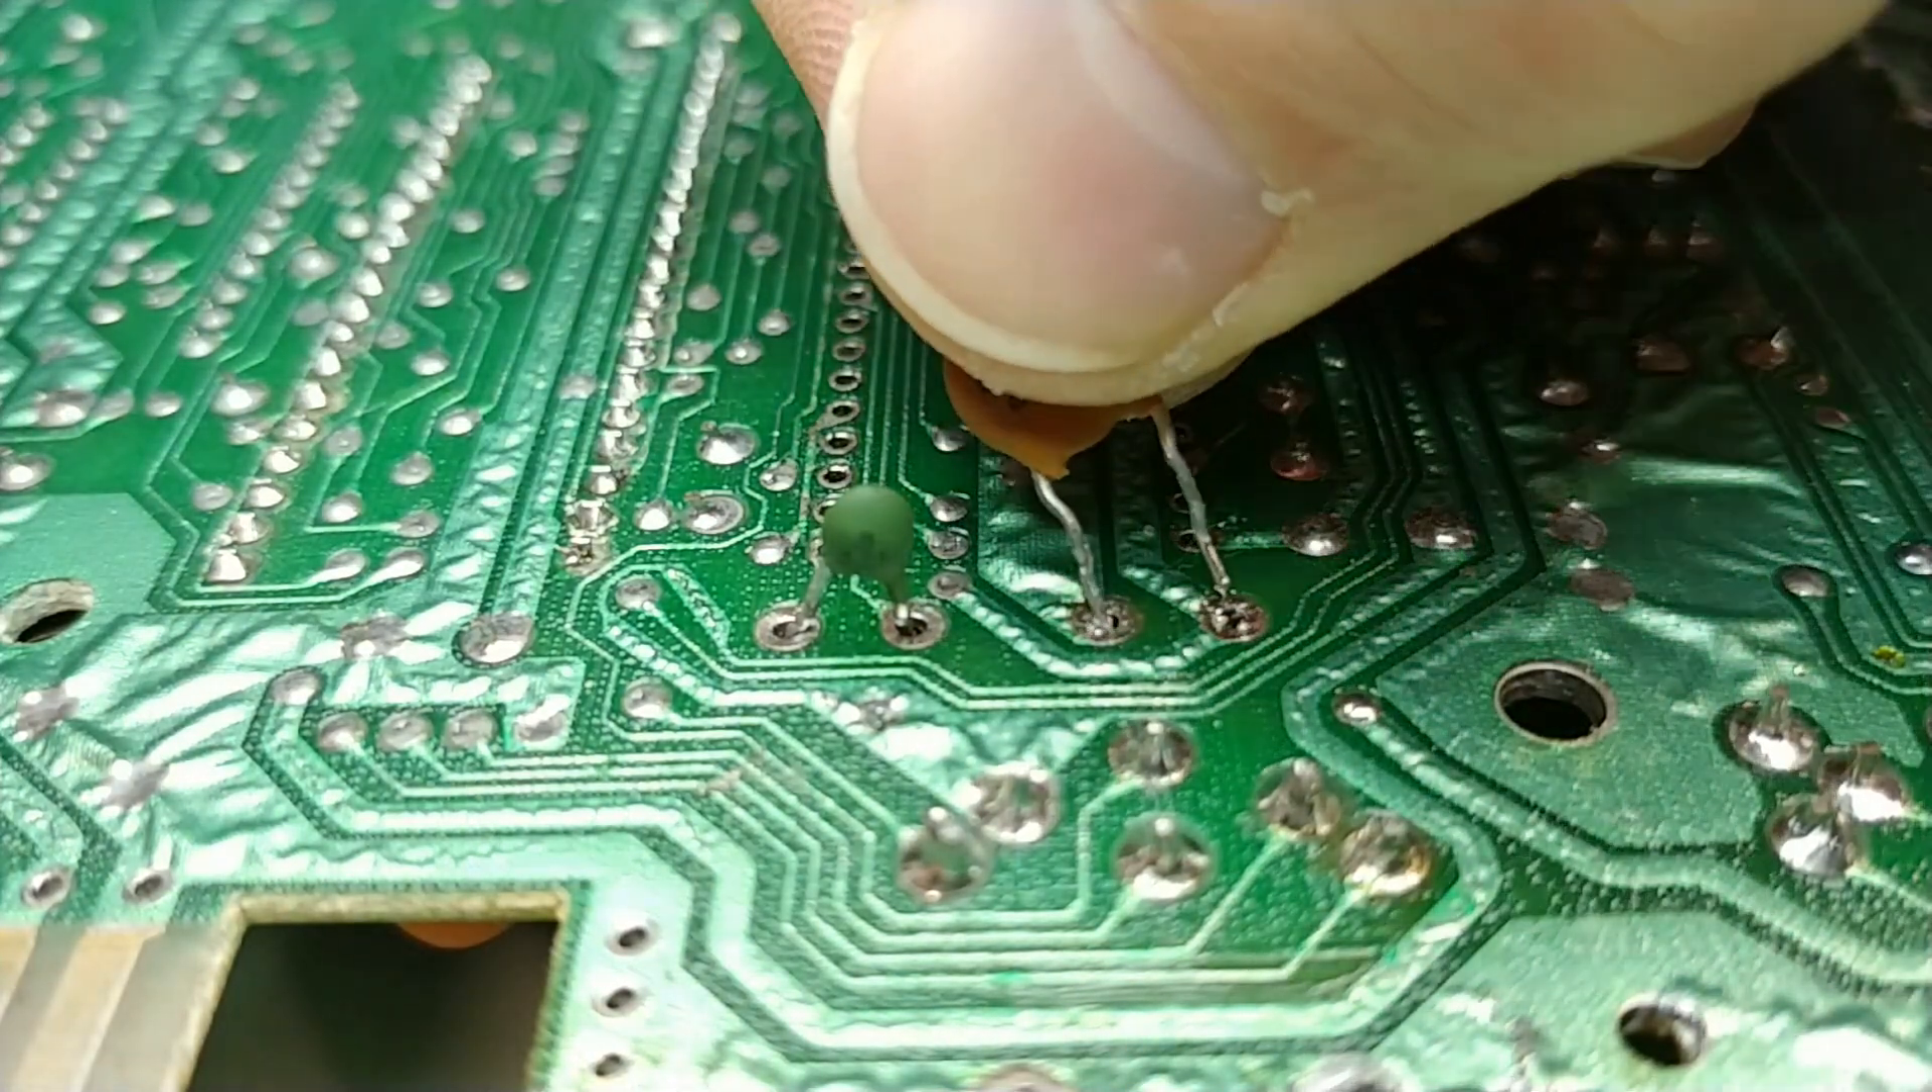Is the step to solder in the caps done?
No.